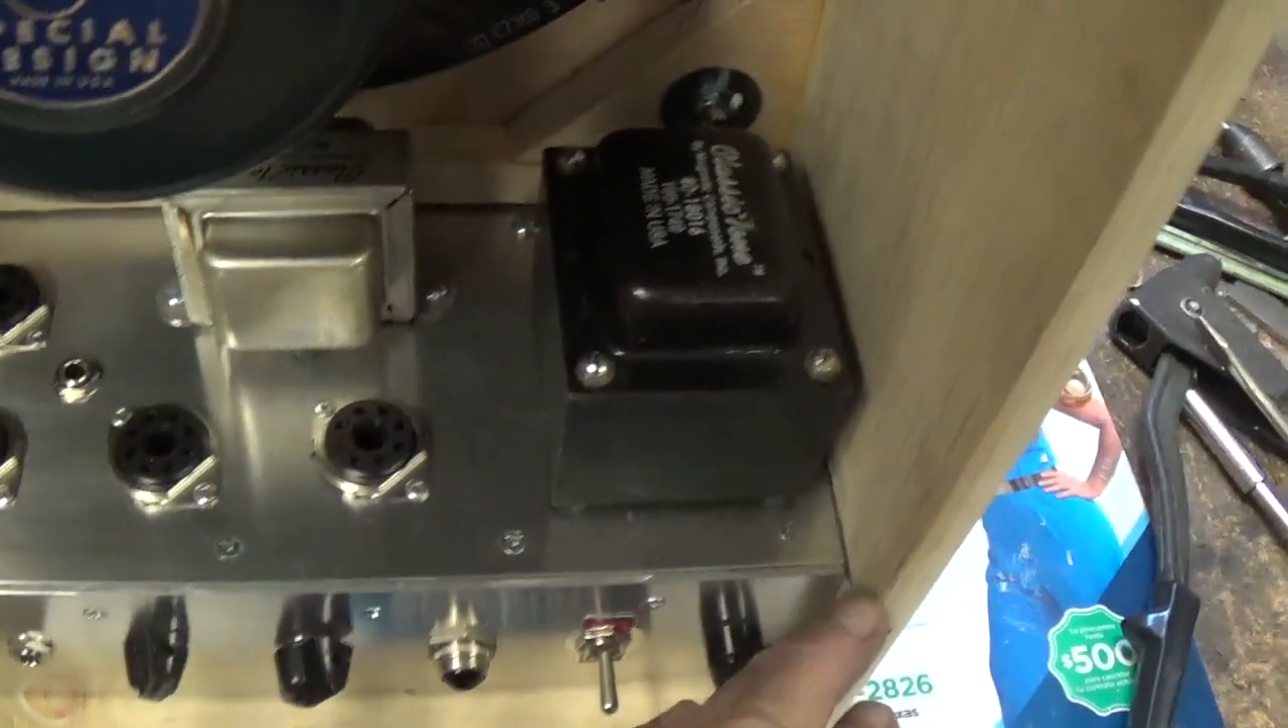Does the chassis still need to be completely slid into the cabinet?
No.